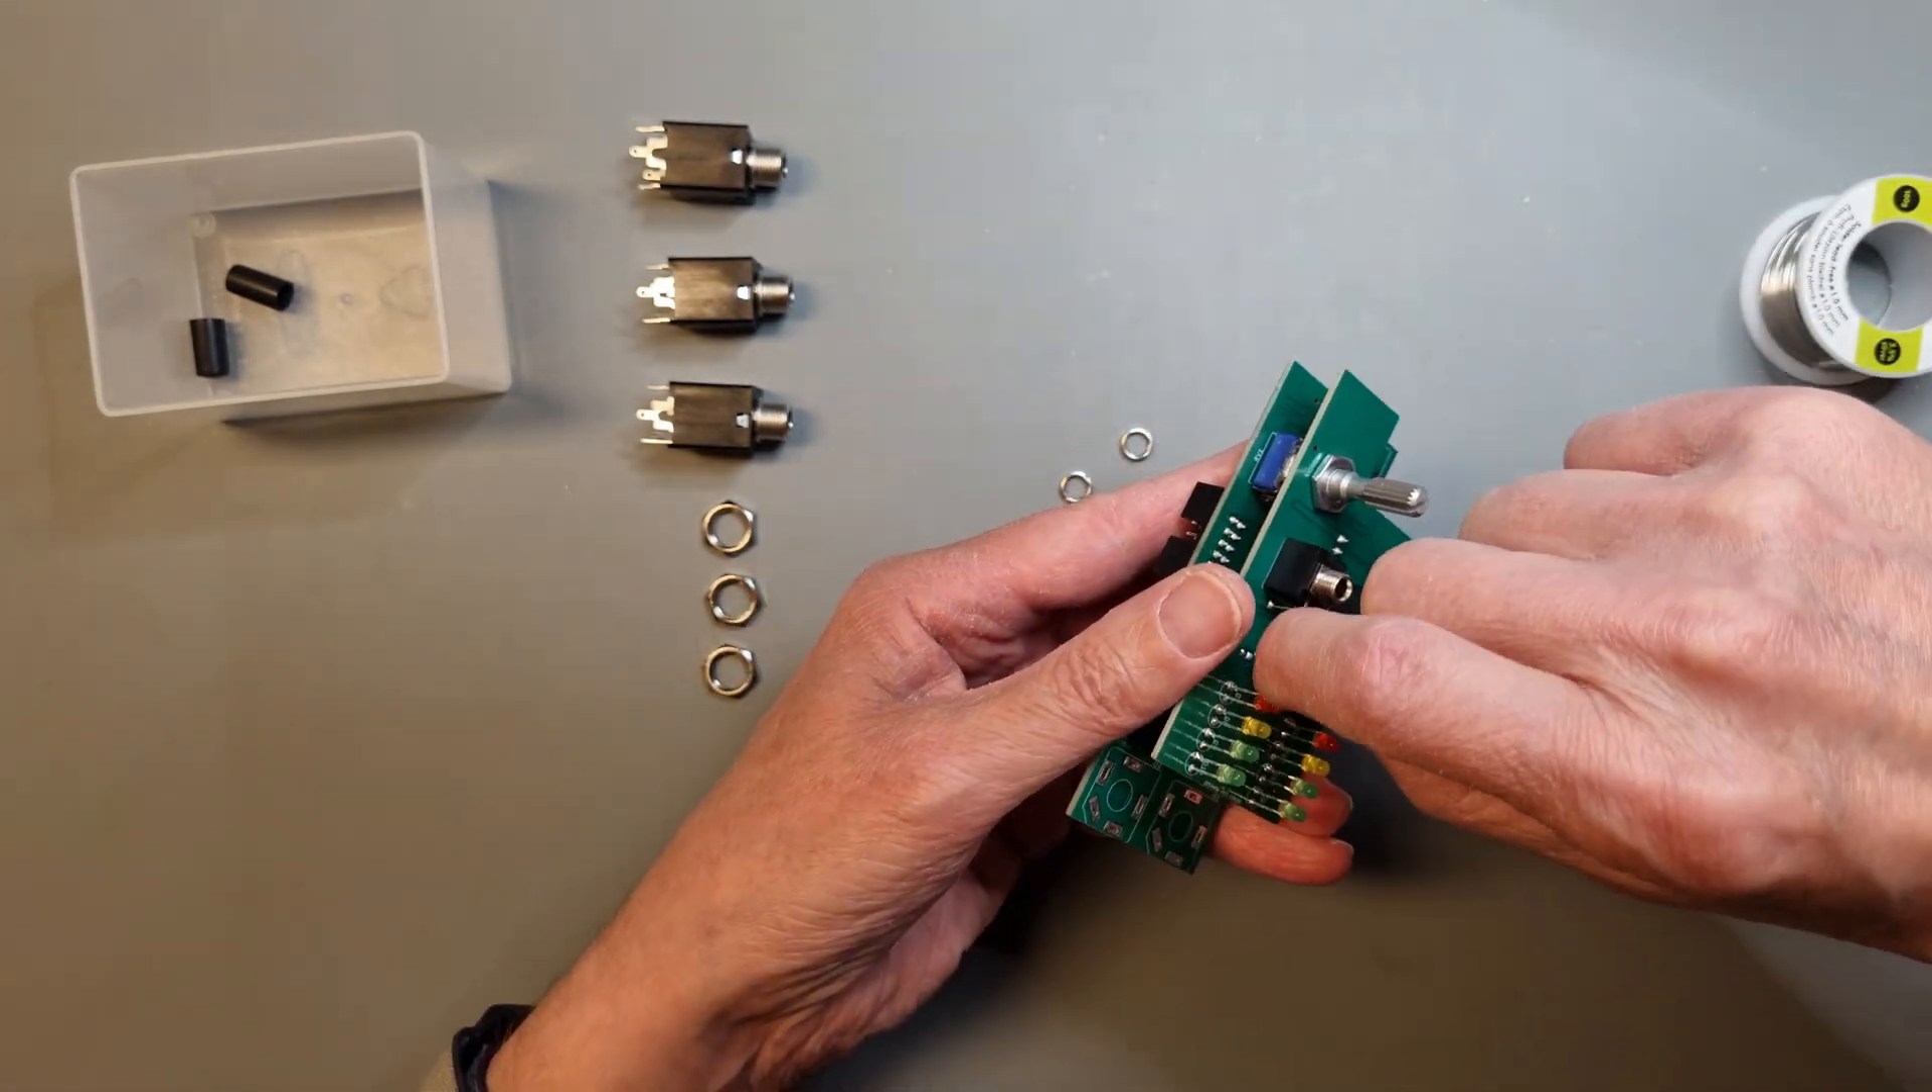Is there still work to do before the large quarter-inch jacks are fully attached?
Yes.